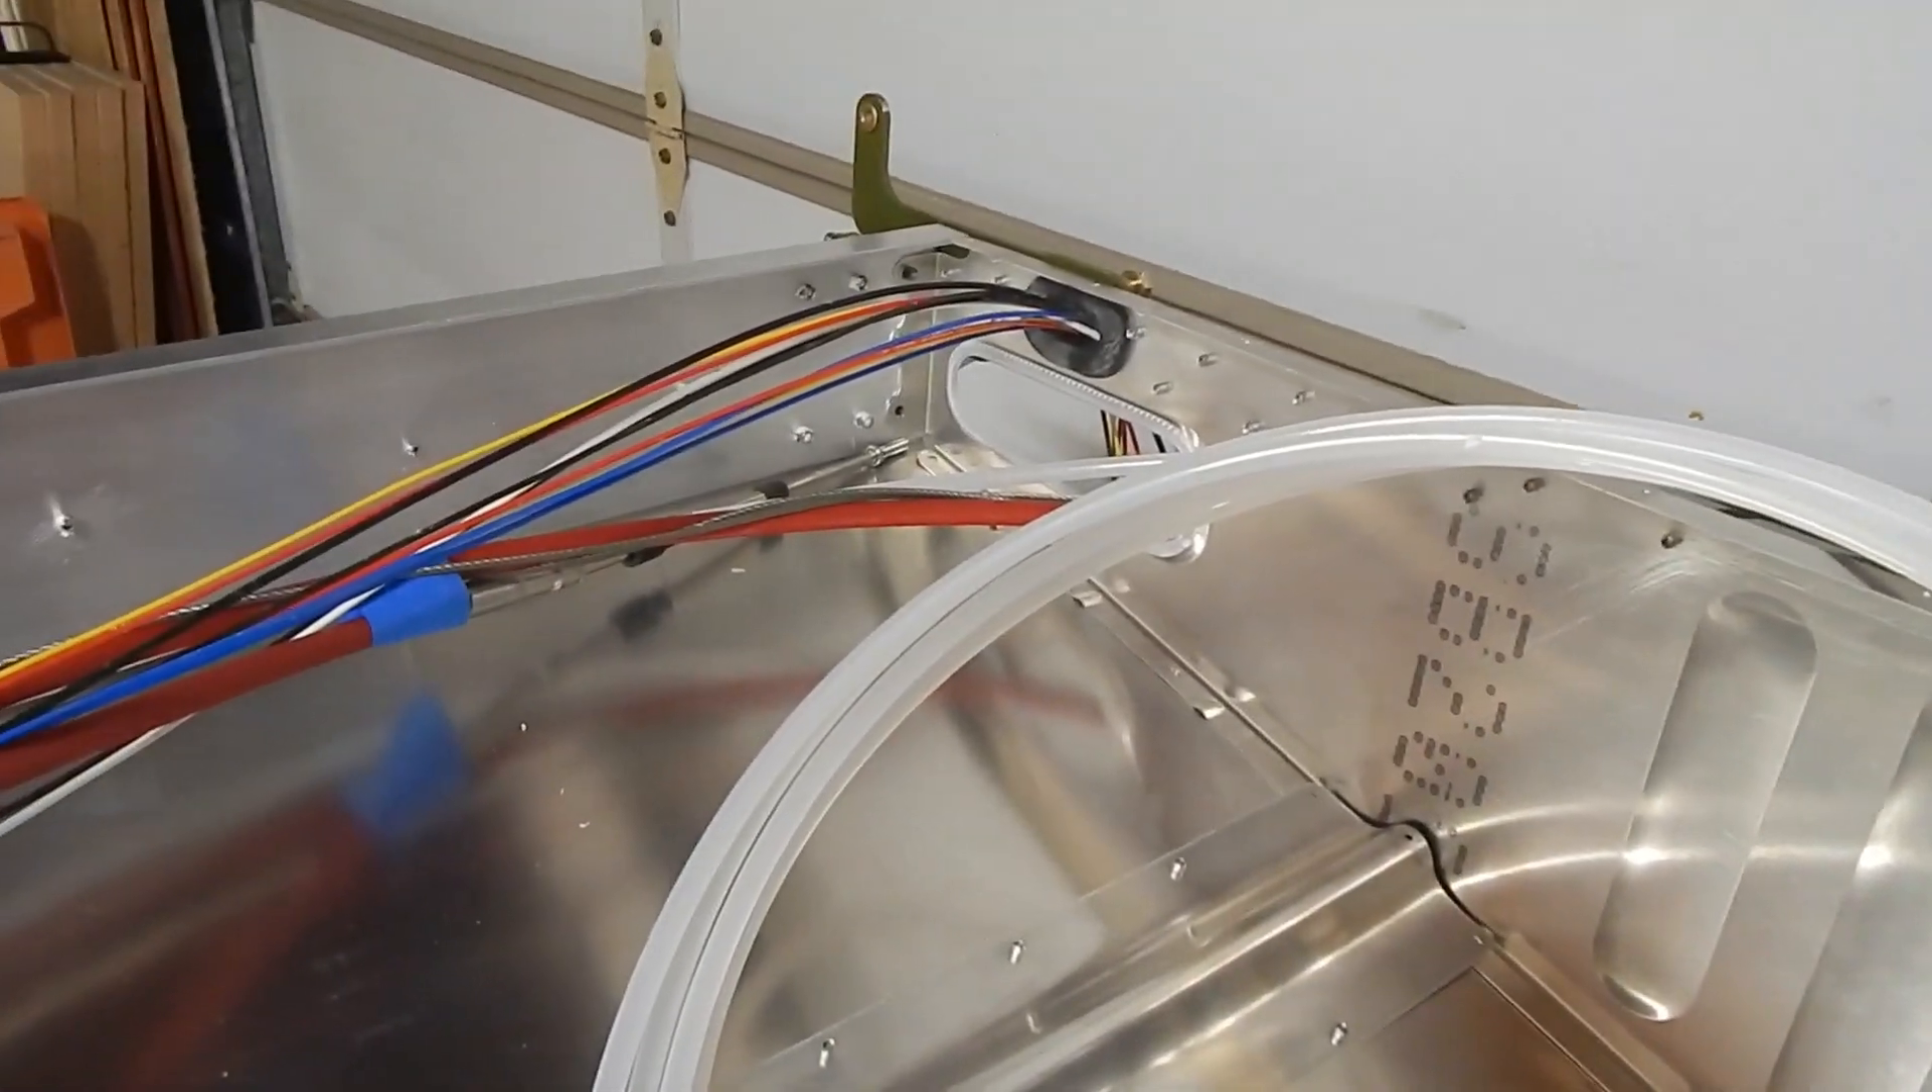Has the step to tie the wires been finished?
No.